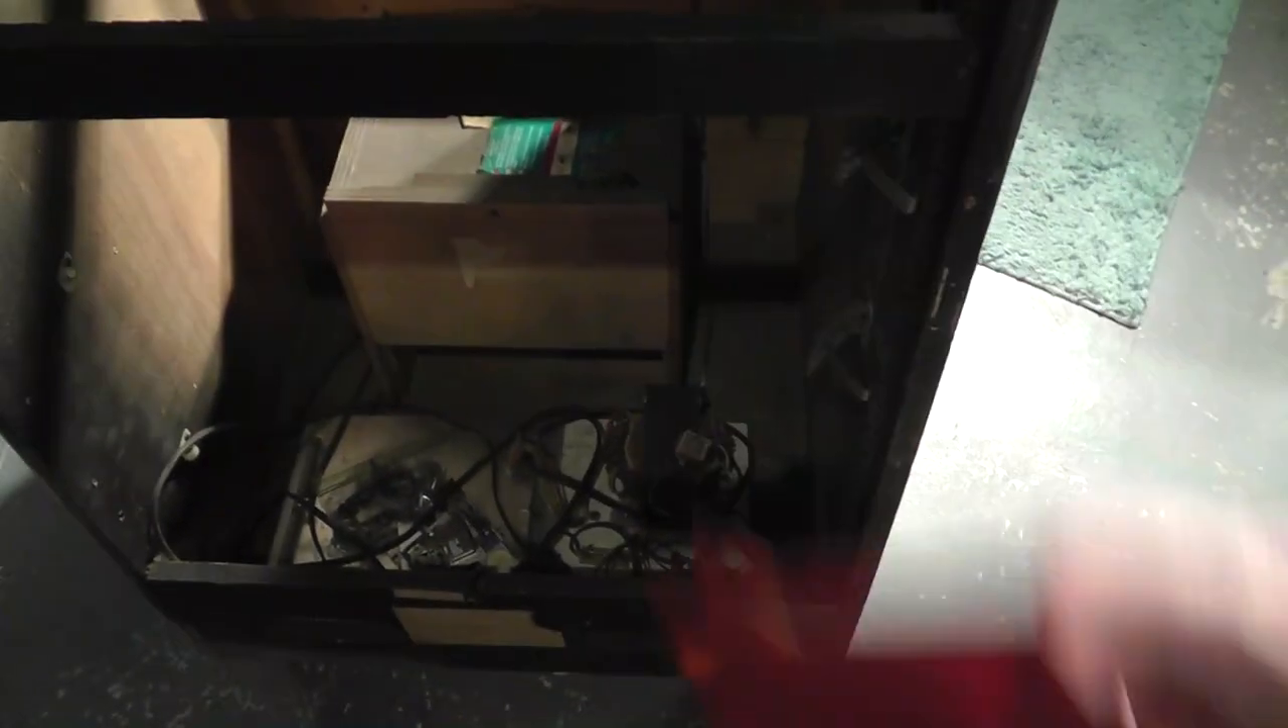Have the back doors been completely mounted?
No.